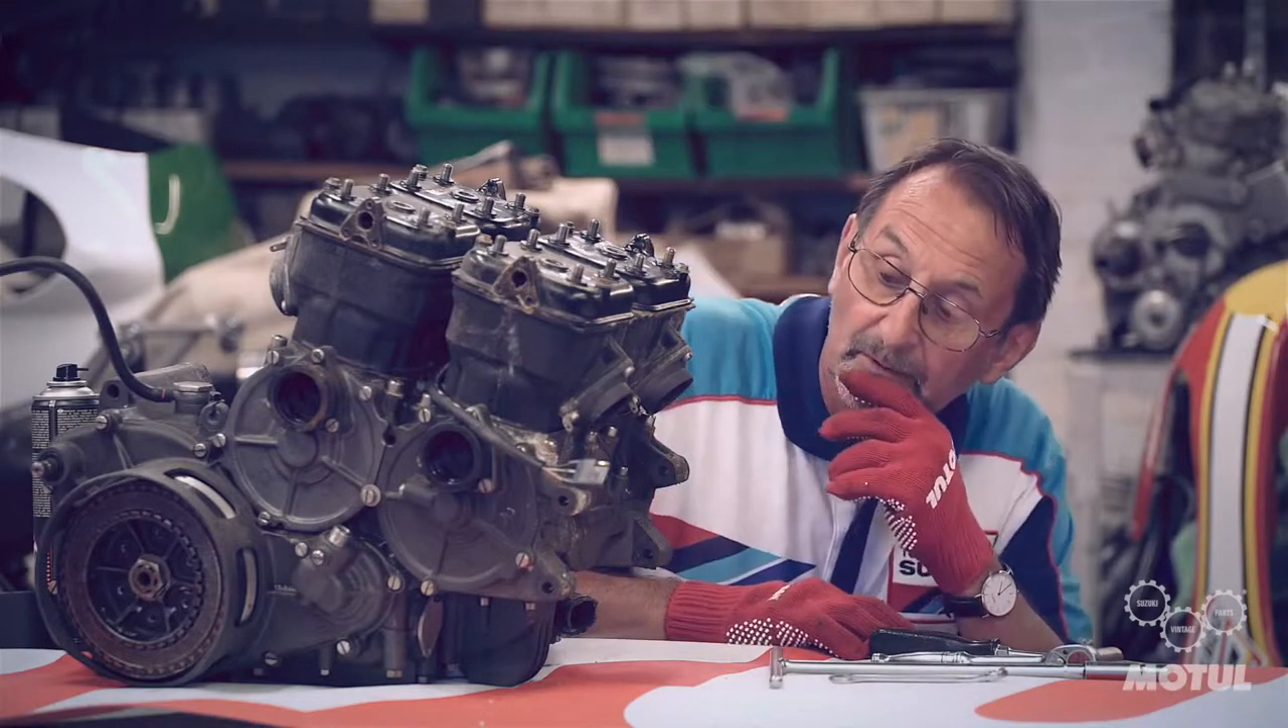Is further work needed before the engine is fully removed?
No.